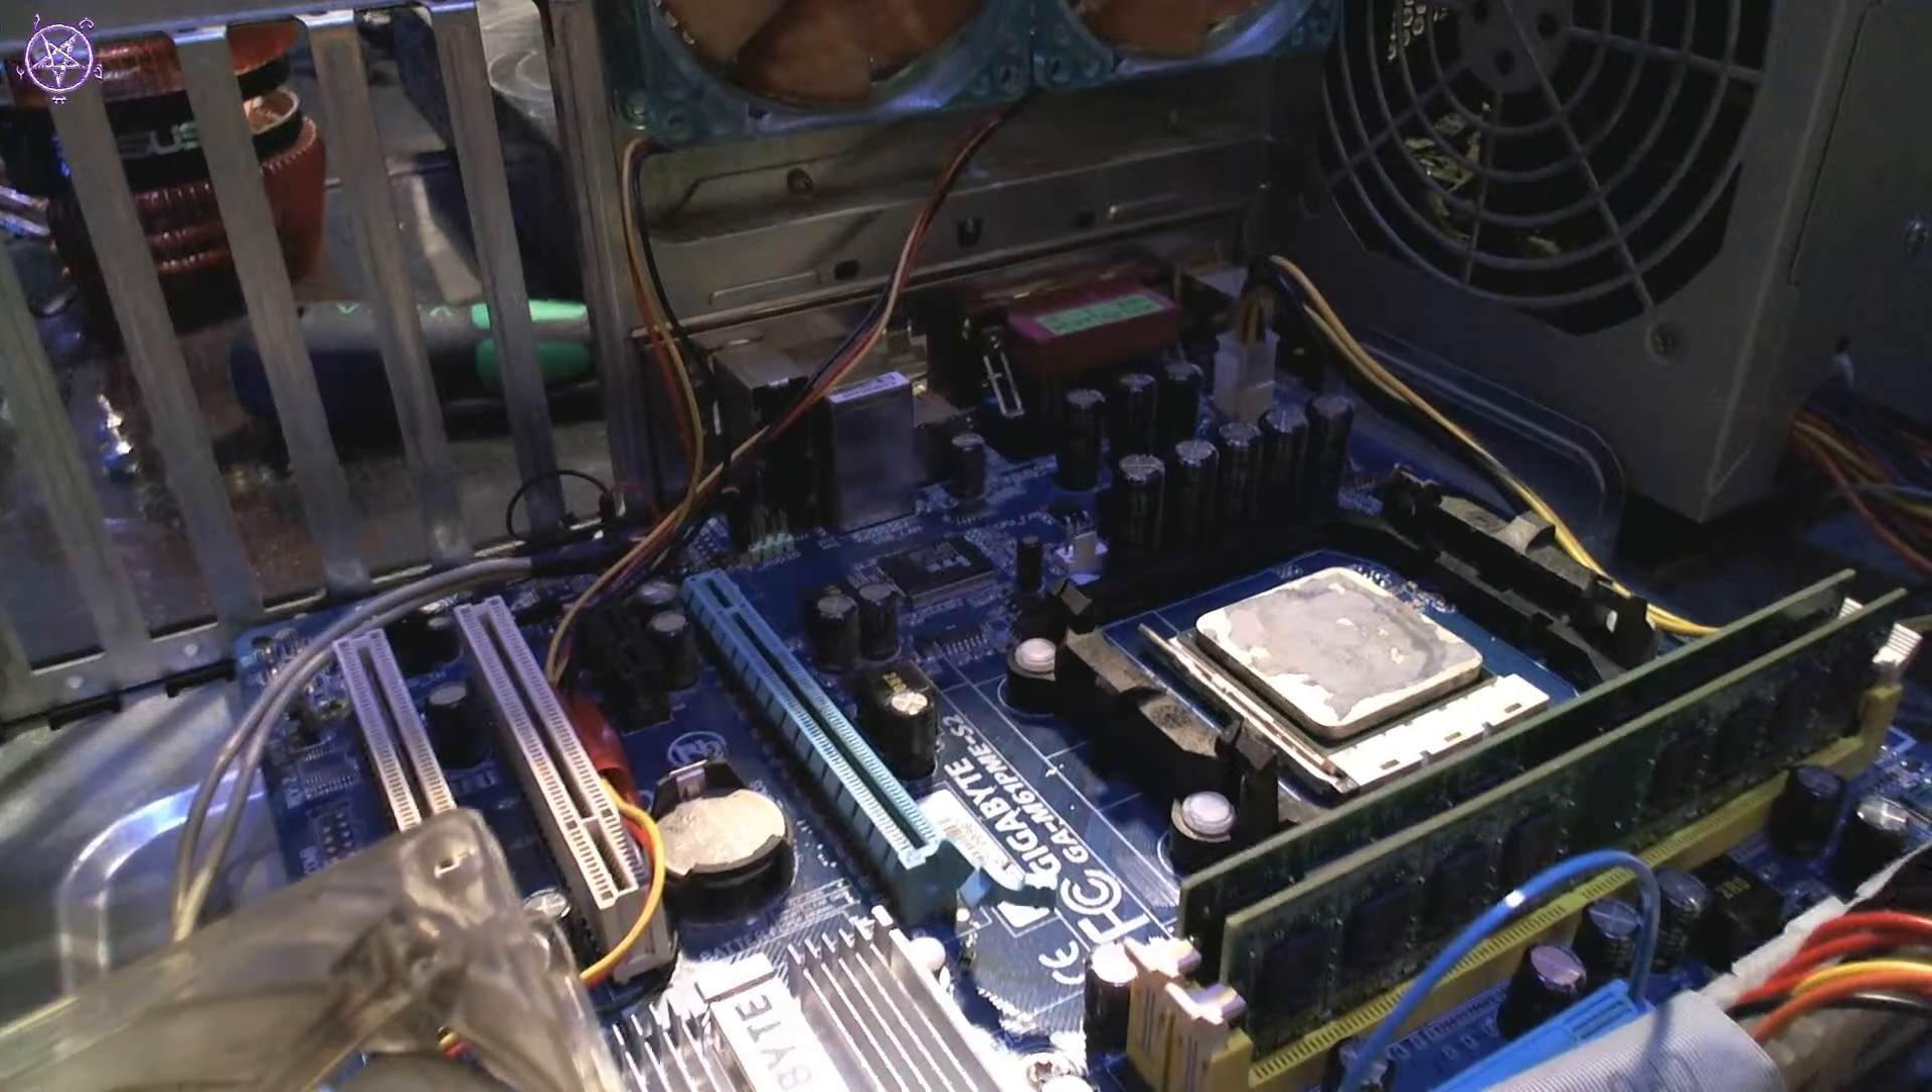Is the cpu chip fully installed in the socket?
Yes.